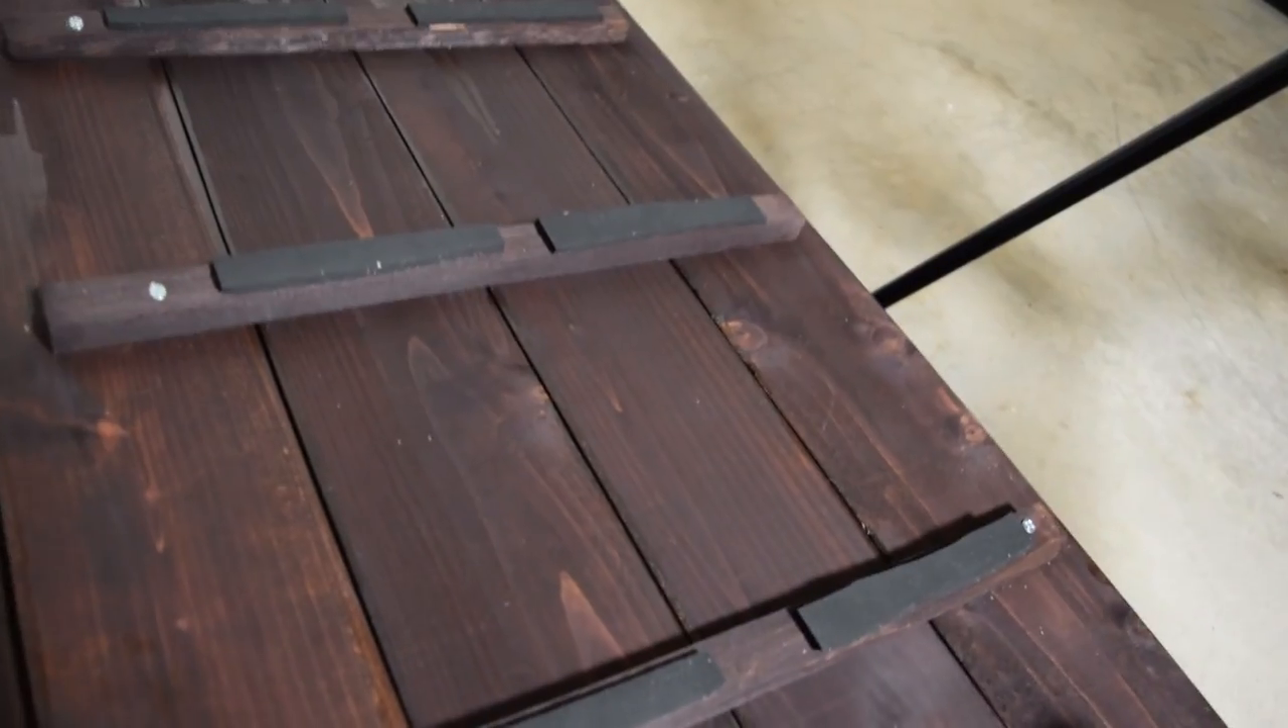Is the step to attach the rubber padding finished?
Yes.